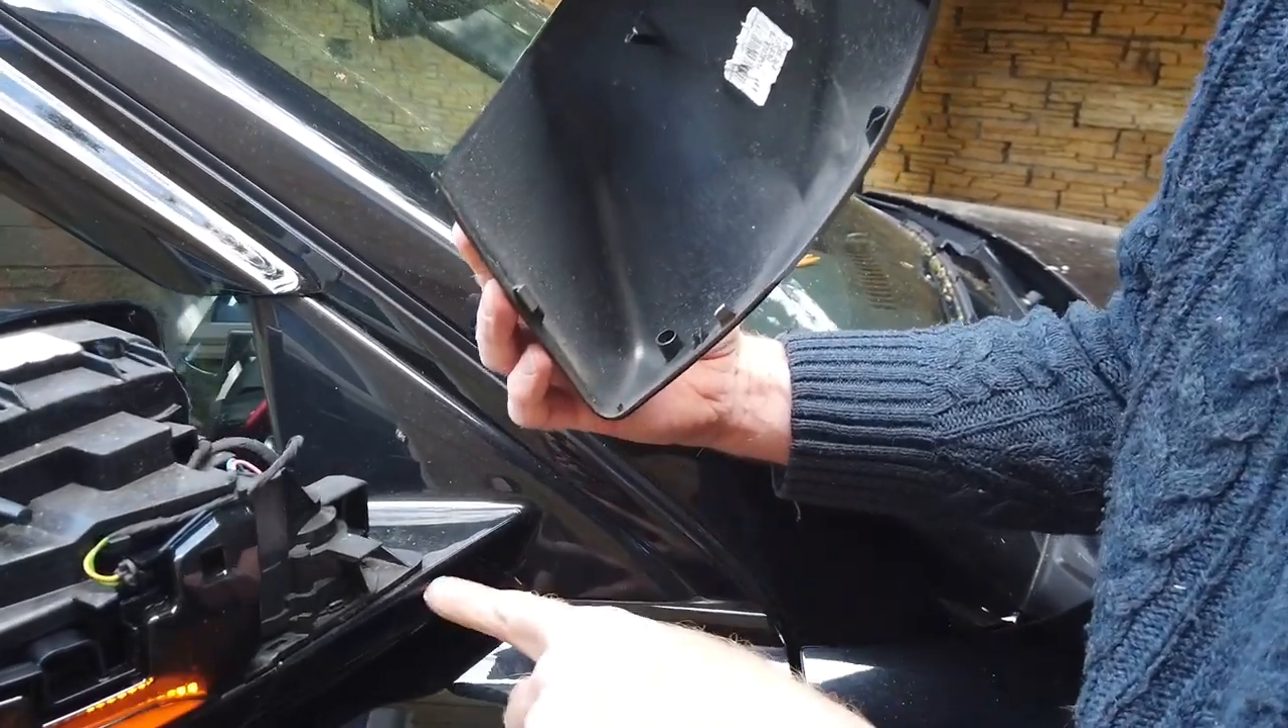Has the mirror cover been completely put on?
No.